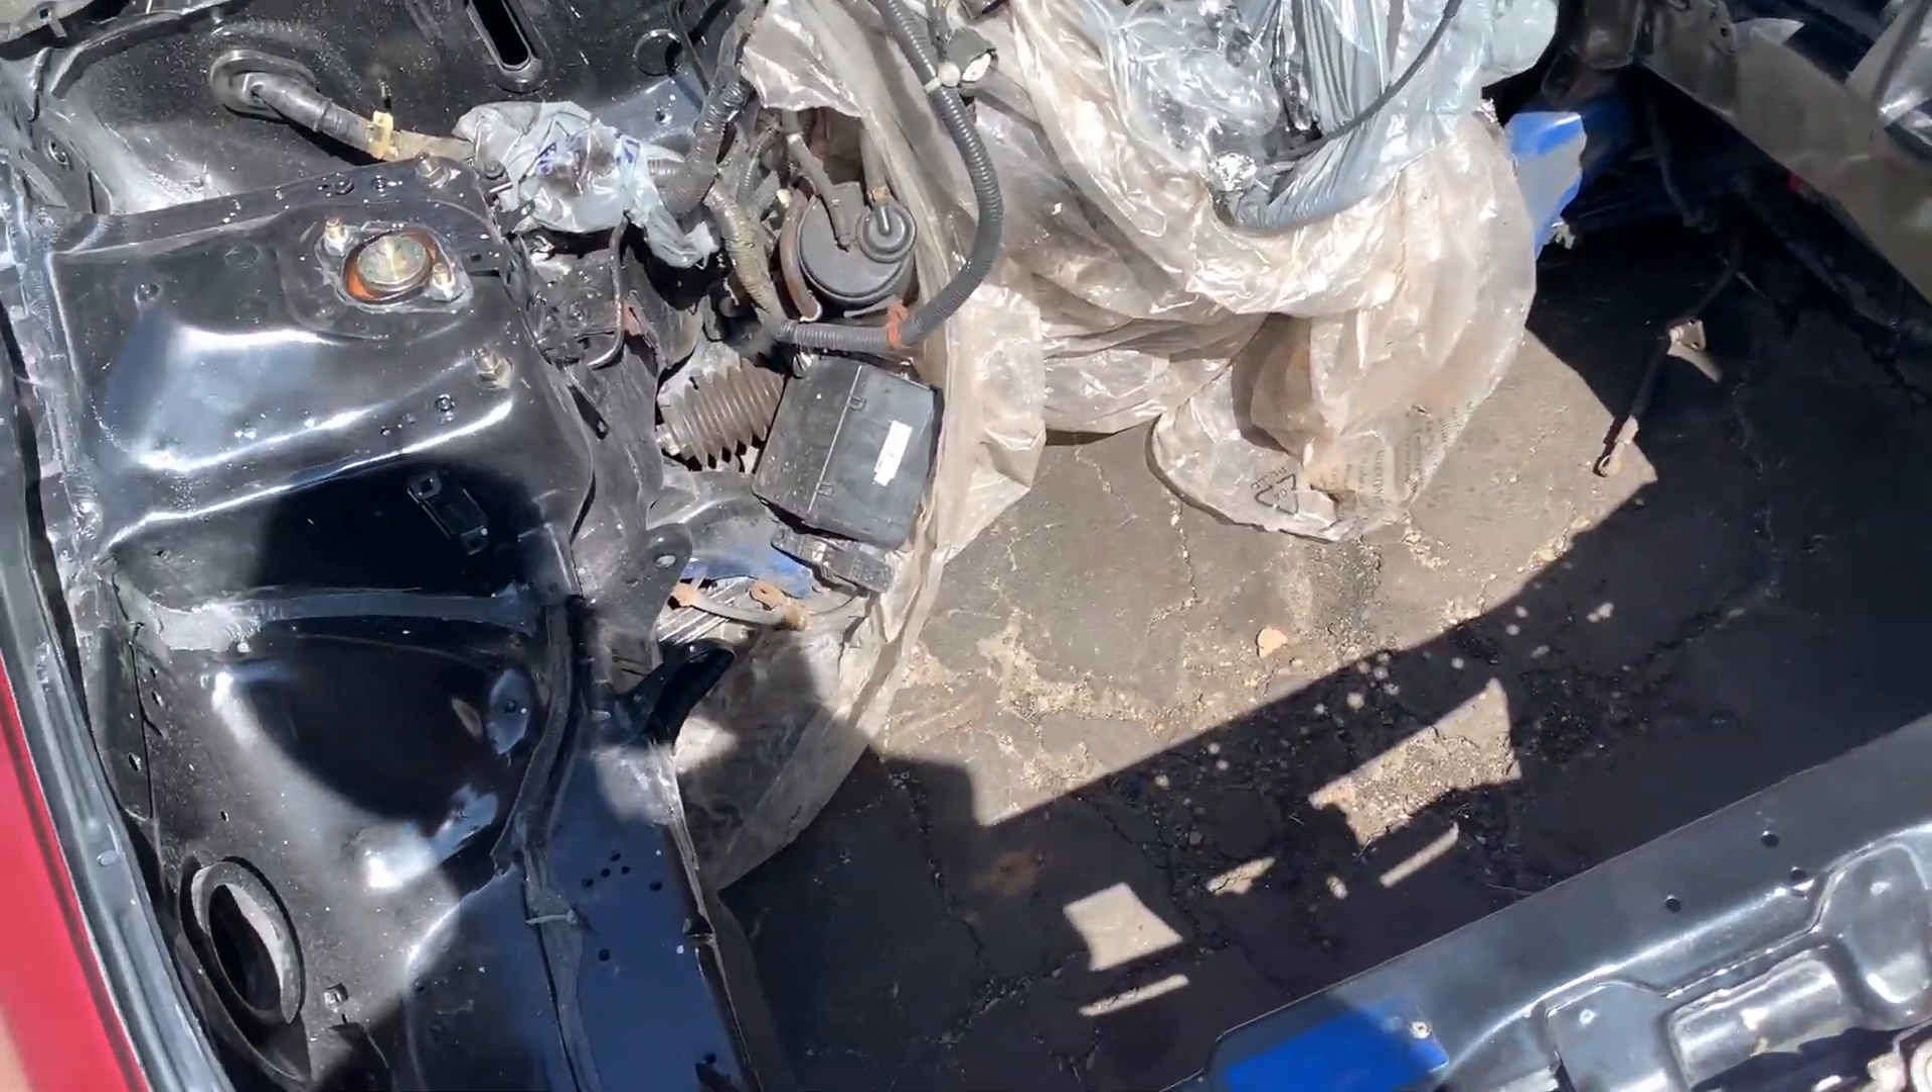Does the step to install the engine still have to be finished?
Yes.